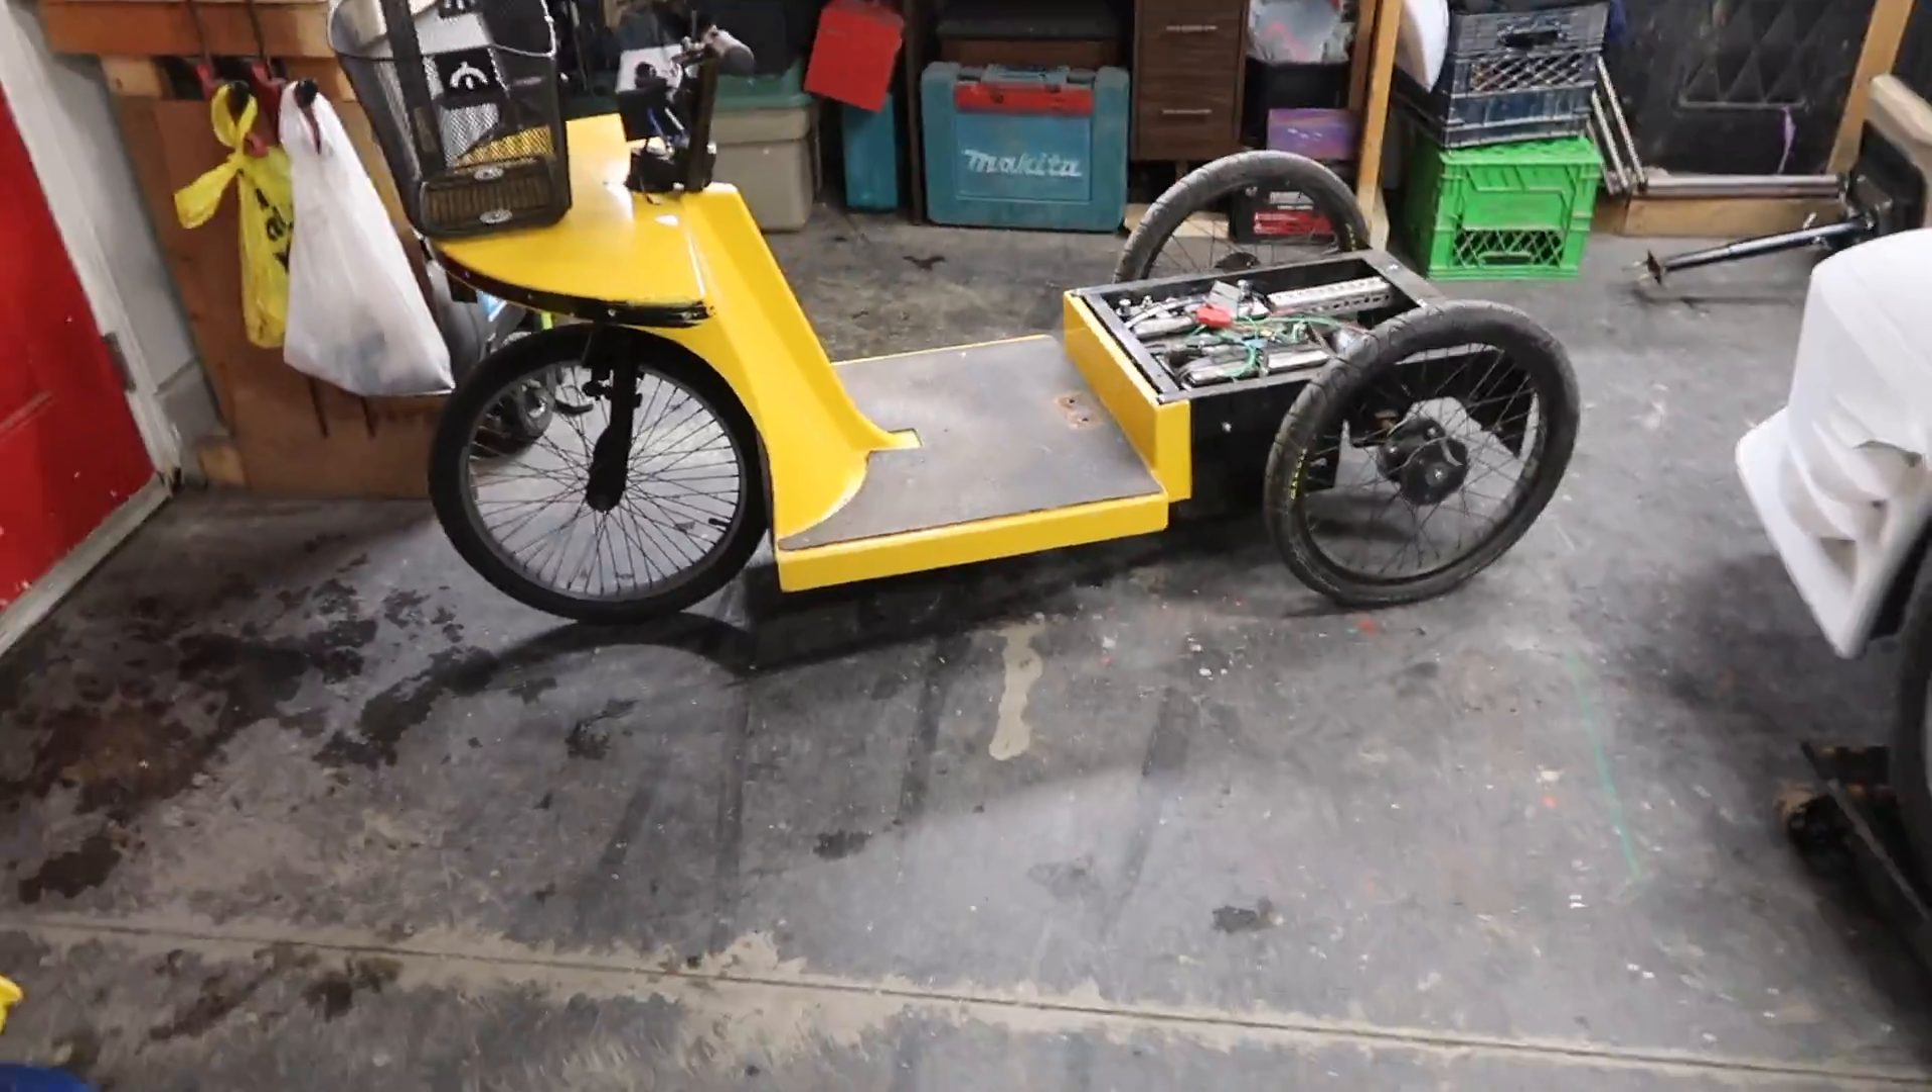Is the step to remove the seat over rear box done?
Yes.